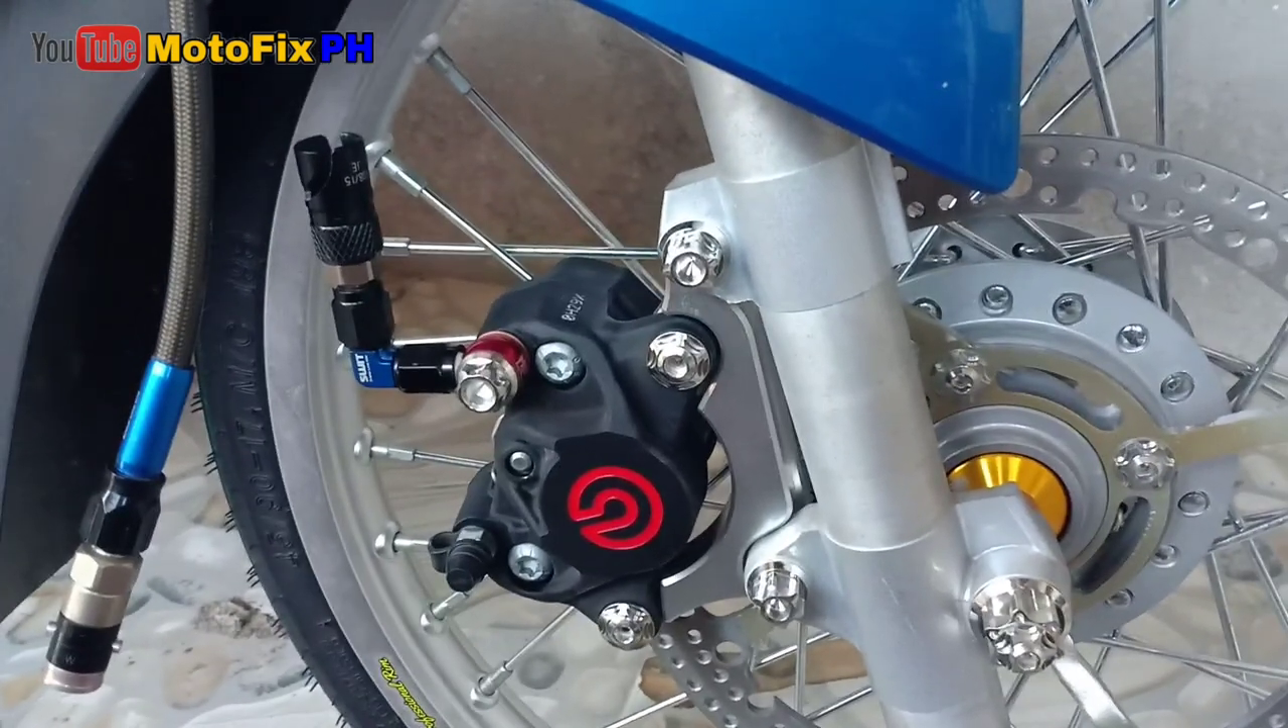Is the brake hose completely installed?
No.